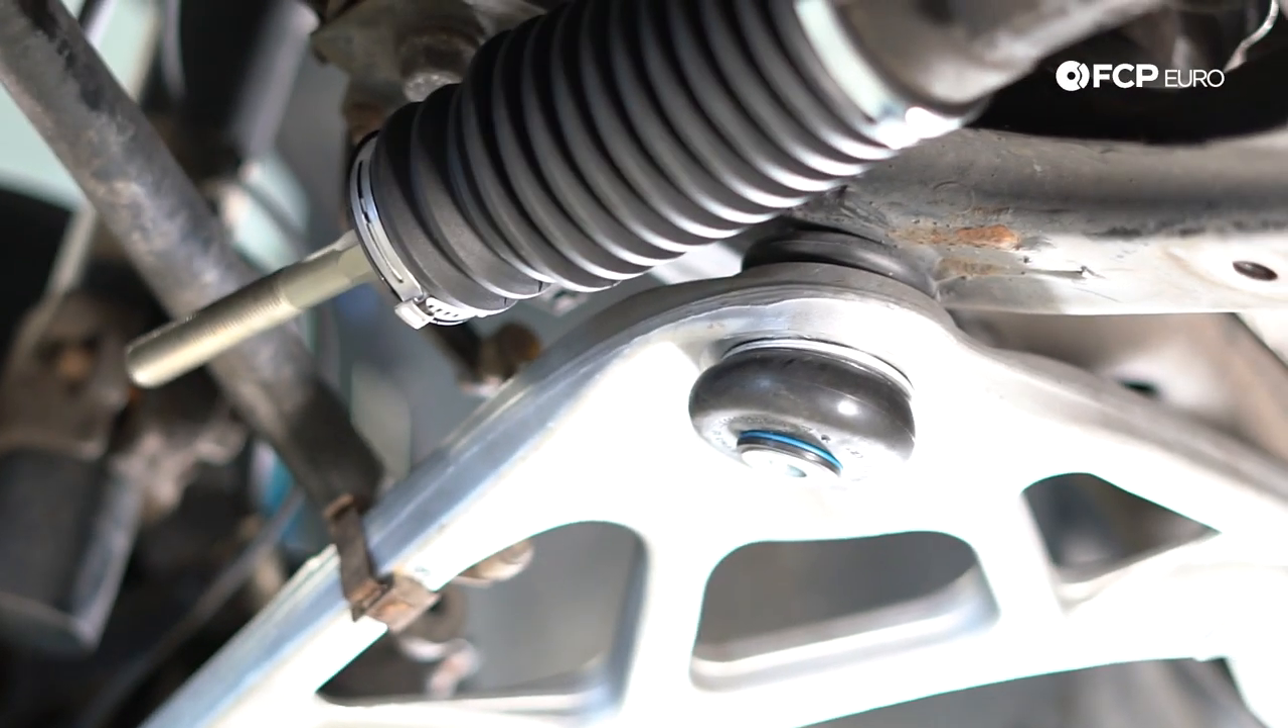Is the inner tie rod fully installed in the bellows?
Yes.